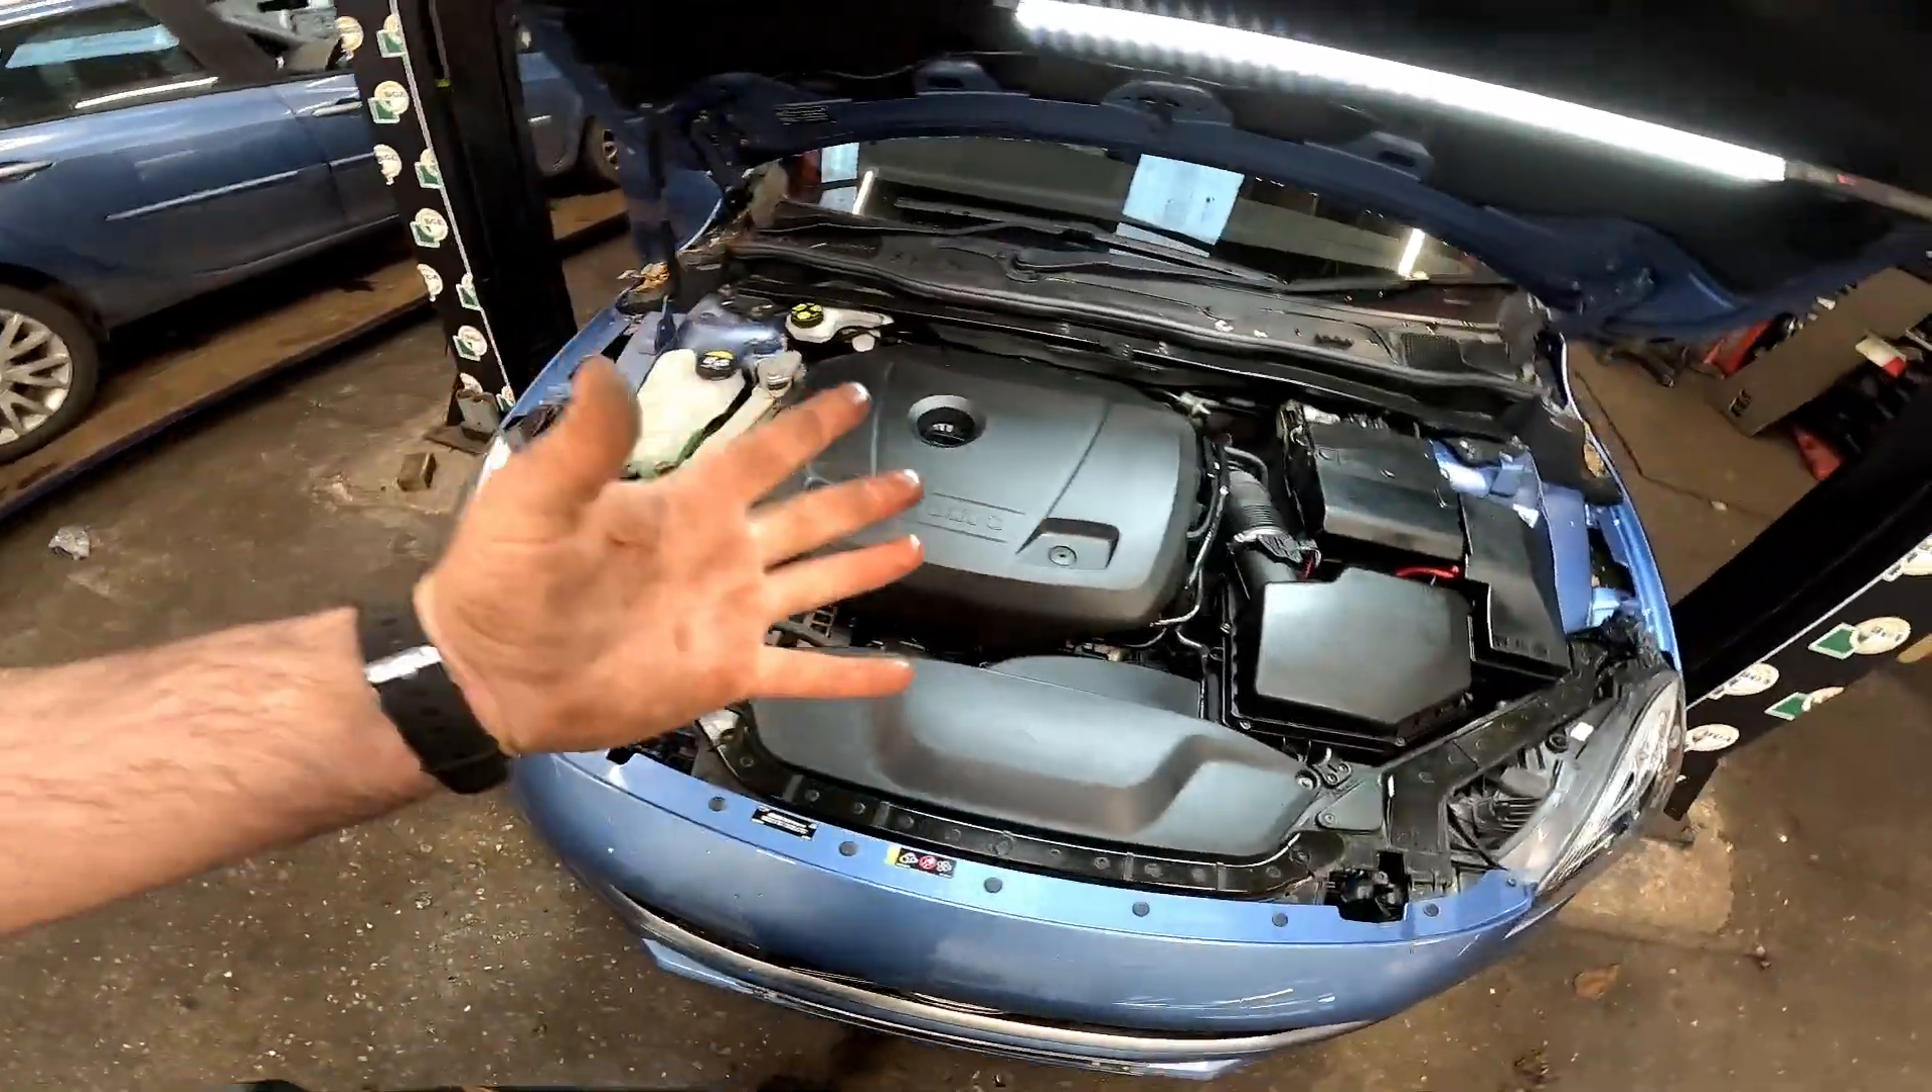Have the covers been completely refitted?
Yes.